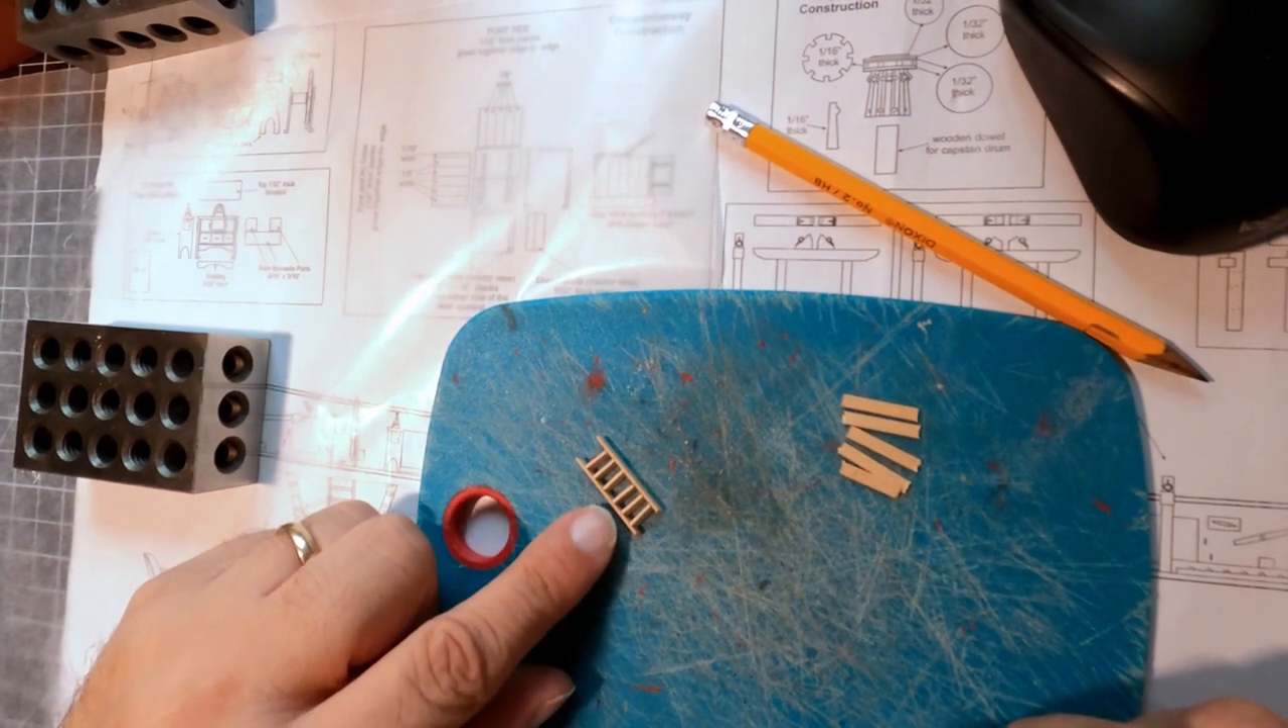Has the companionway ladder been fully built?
Yes.